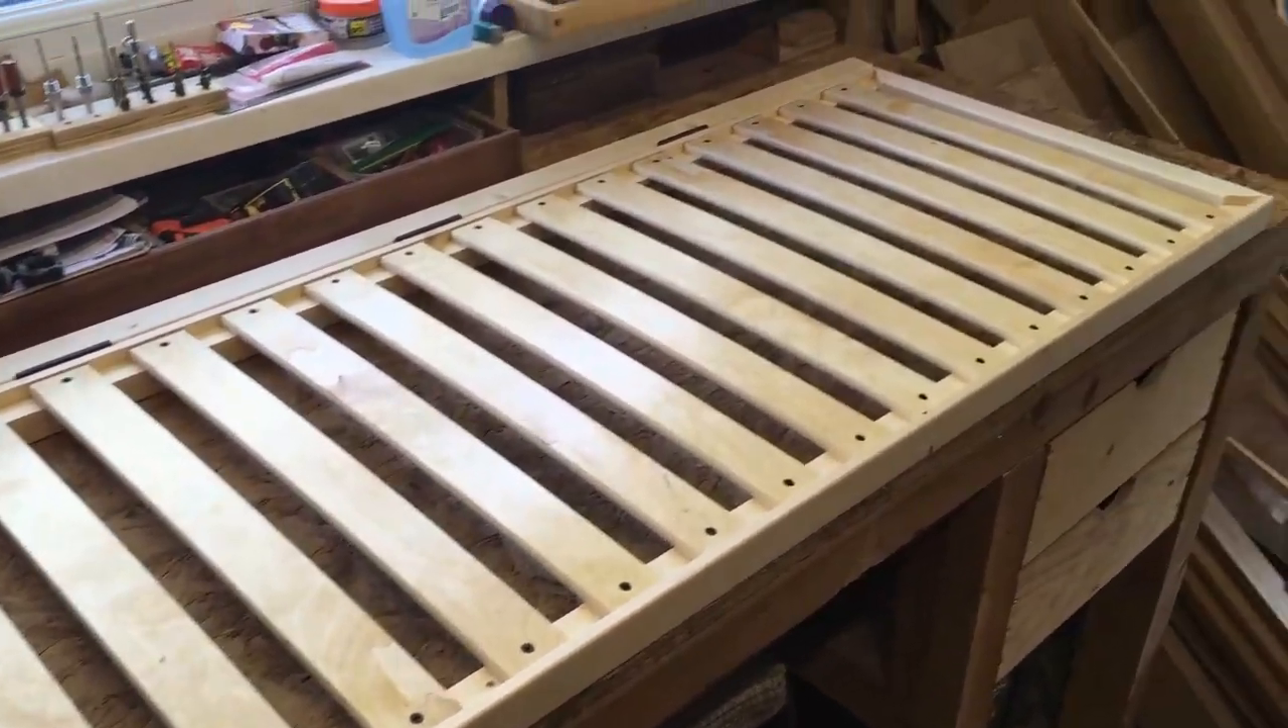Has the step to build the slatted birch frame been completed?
Yes.